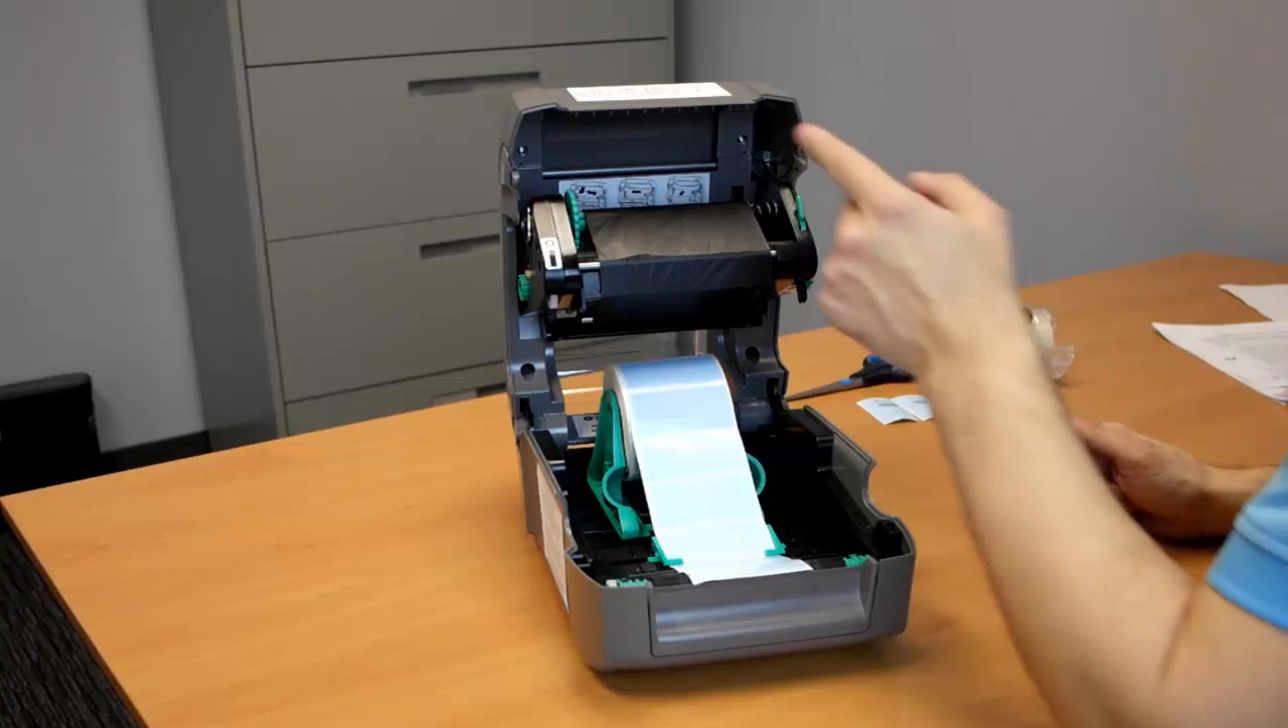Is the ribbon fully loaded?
Yes.